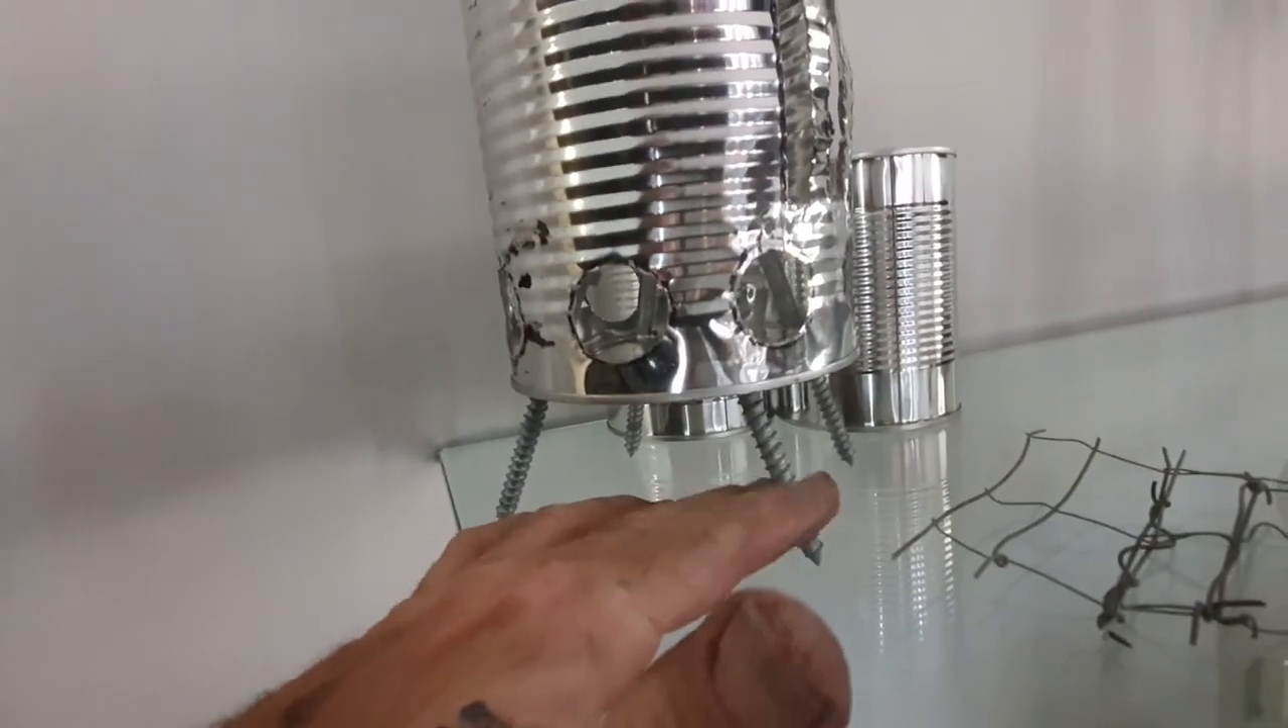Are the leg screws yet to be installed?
No.